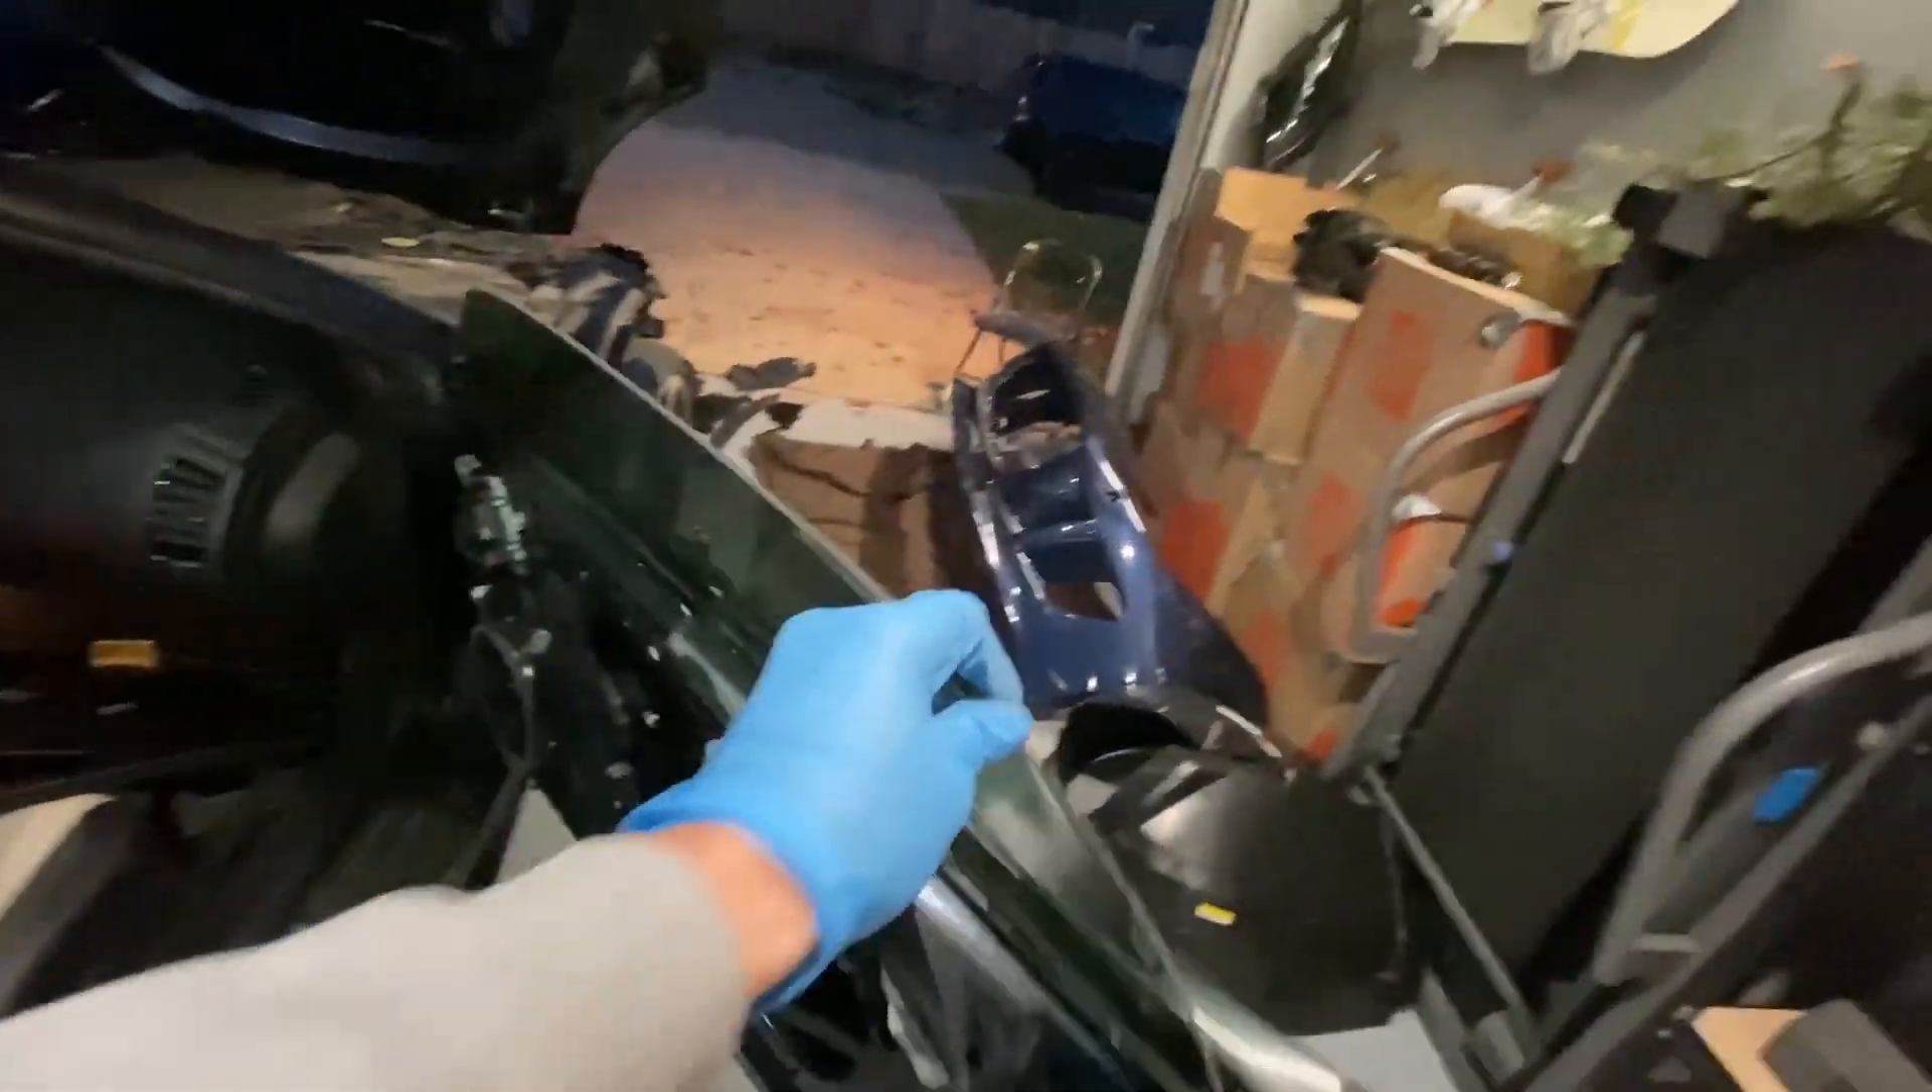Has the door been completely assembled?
No.